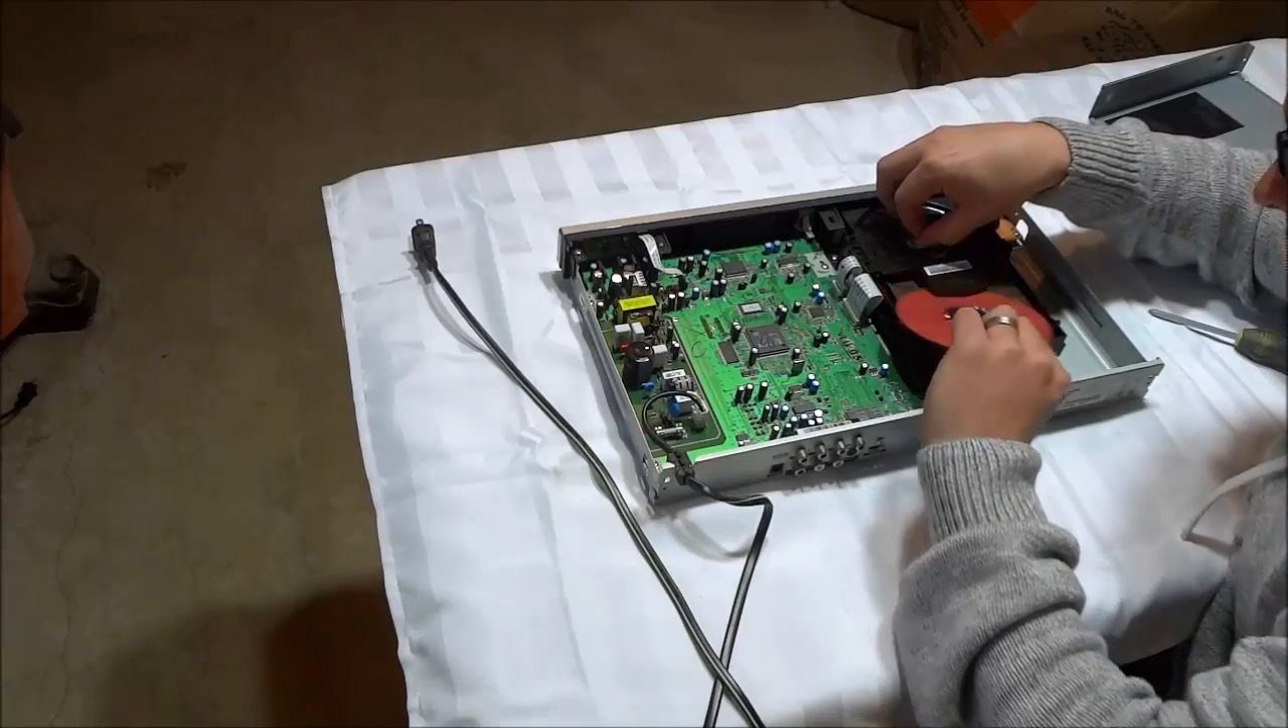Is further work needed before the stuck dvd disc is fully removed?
Yes.